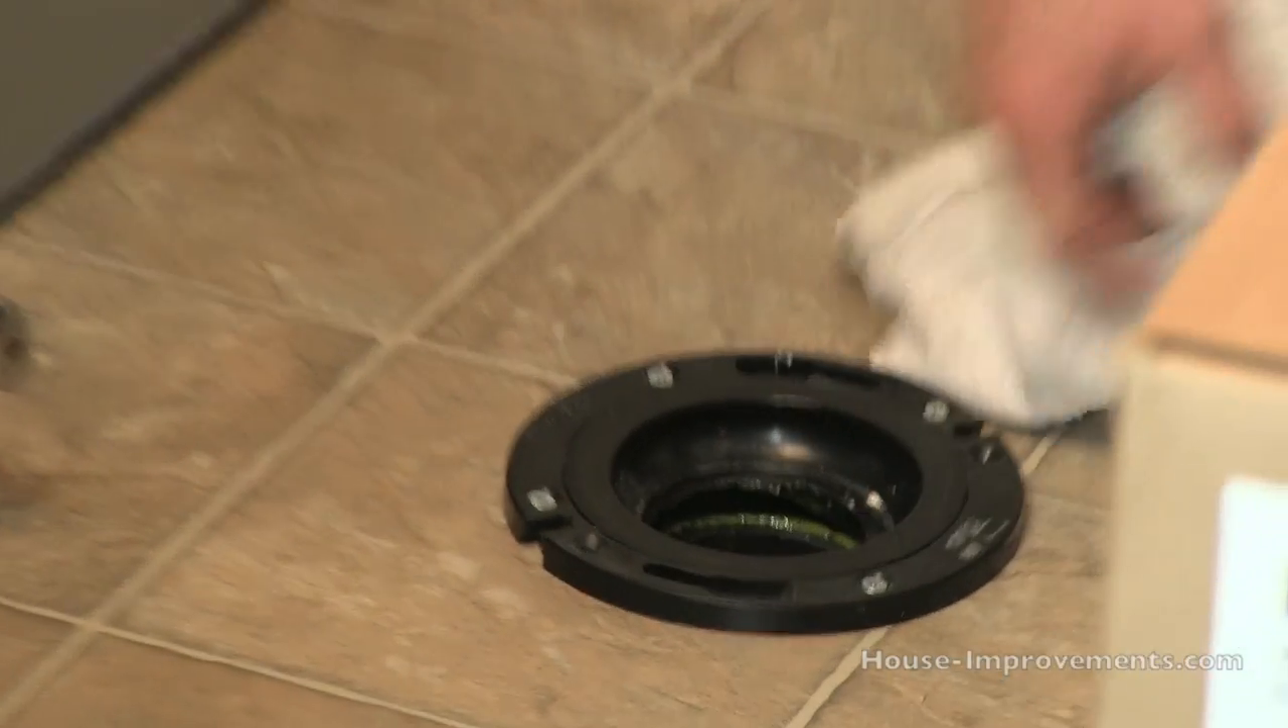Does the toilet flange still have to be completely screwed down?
No.